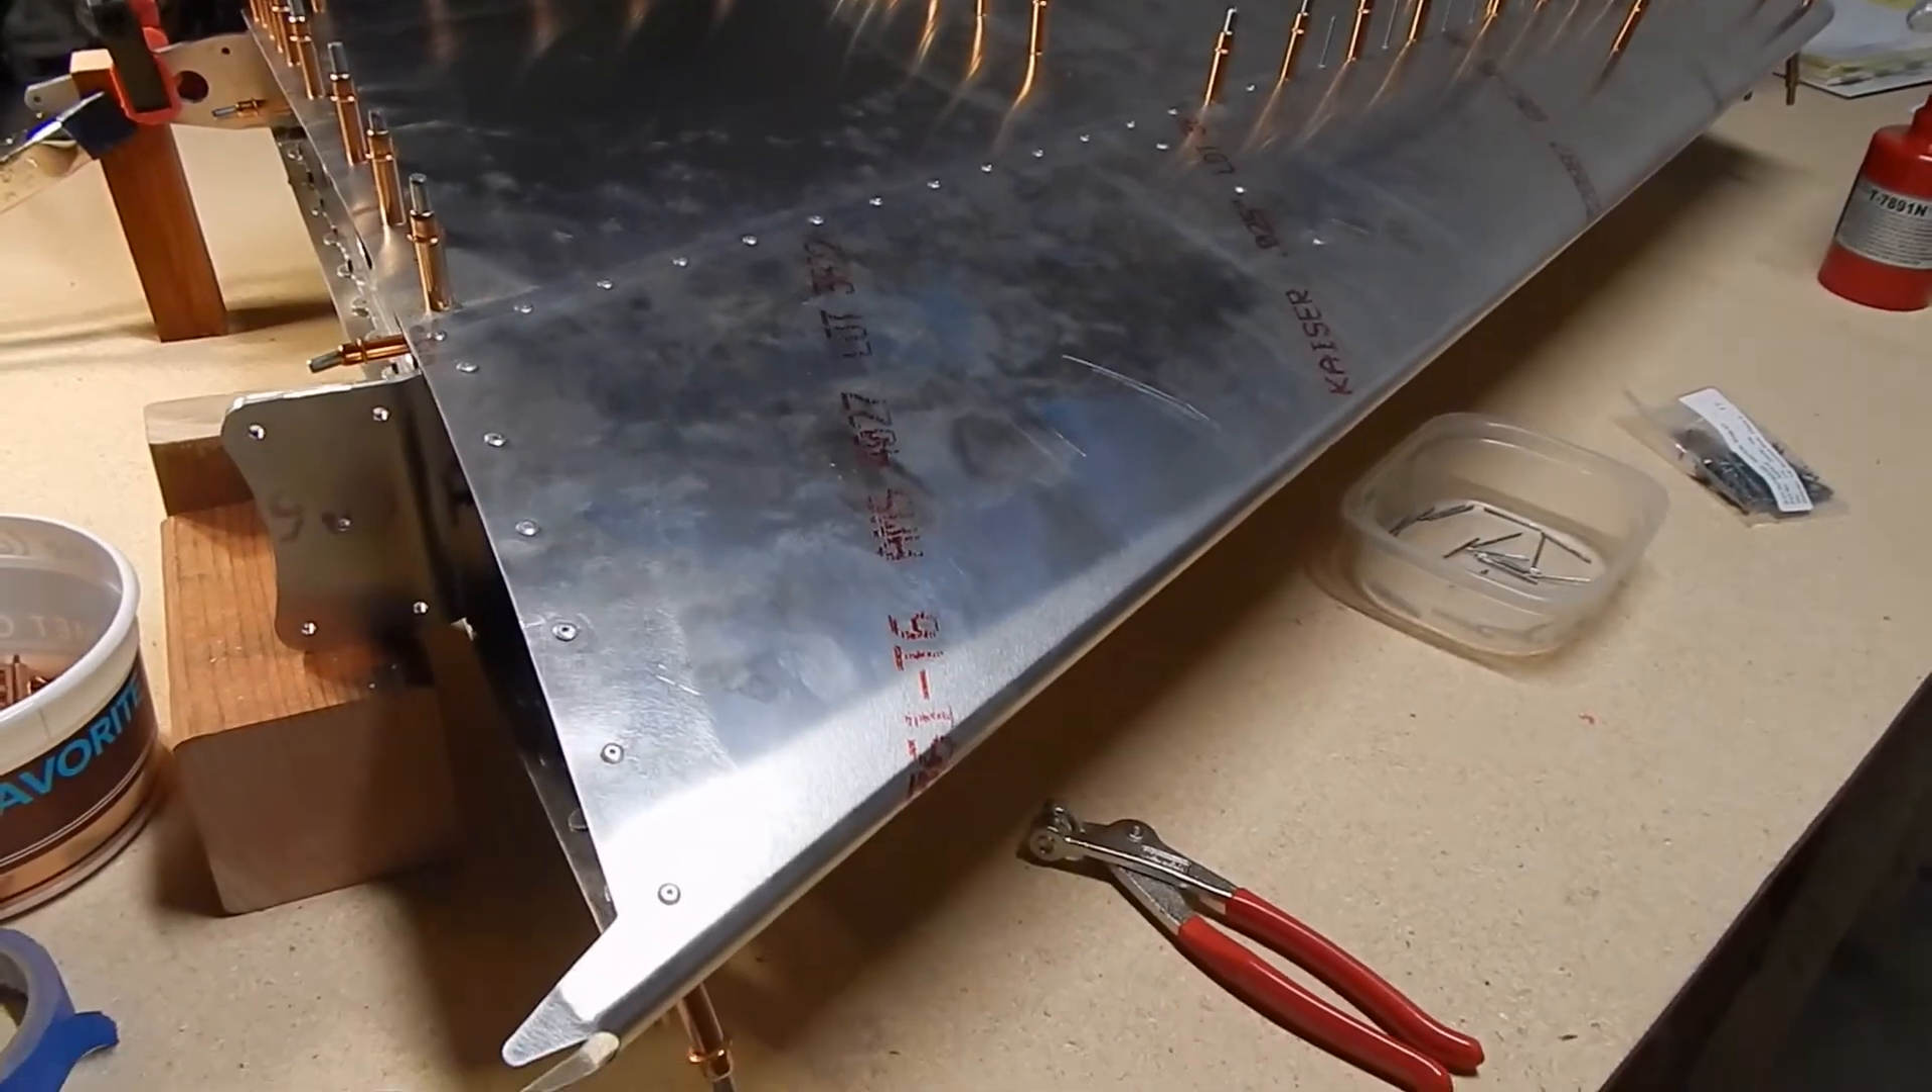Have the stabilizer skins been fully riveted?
No.